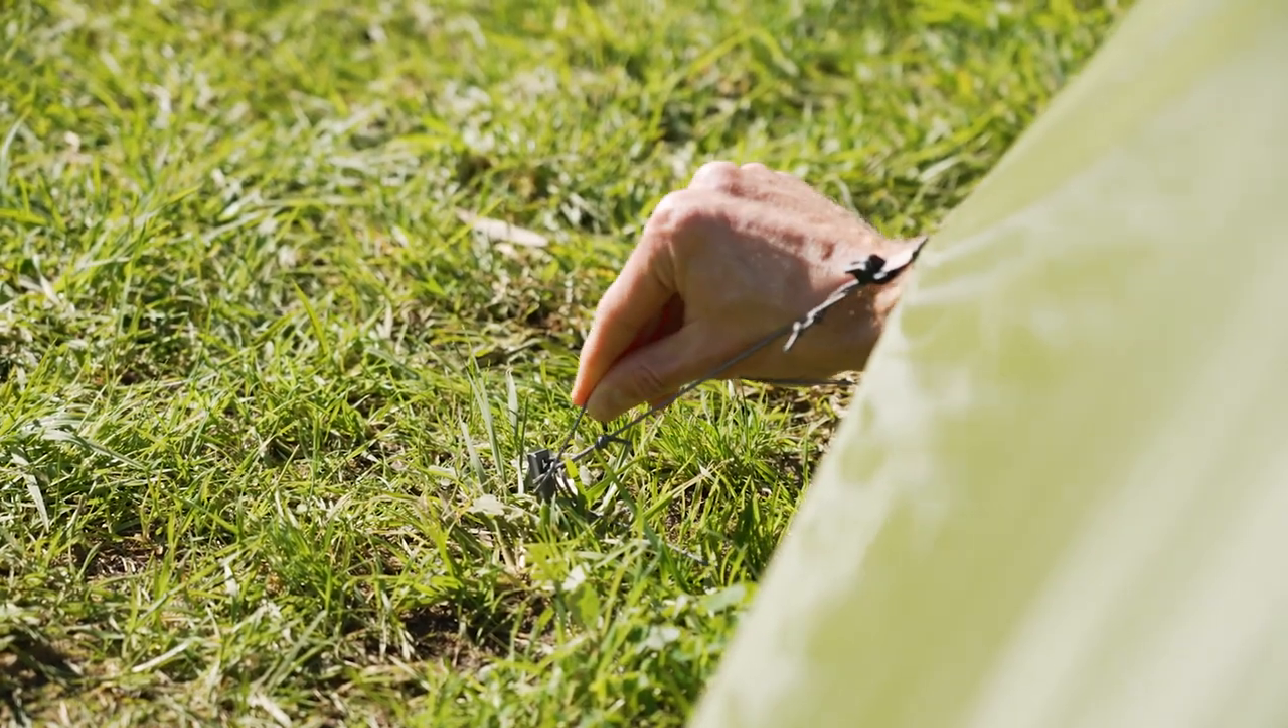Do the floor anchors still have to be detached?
Yes.